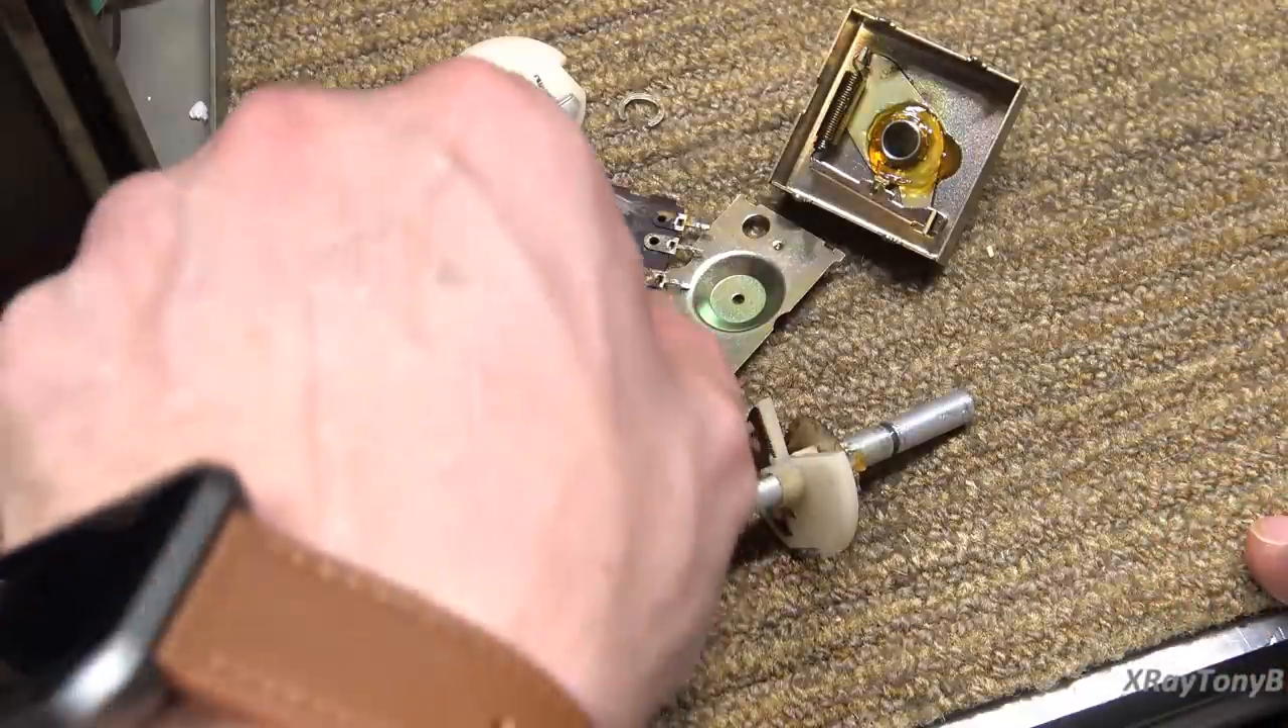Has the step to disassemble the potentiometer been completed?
Yes.